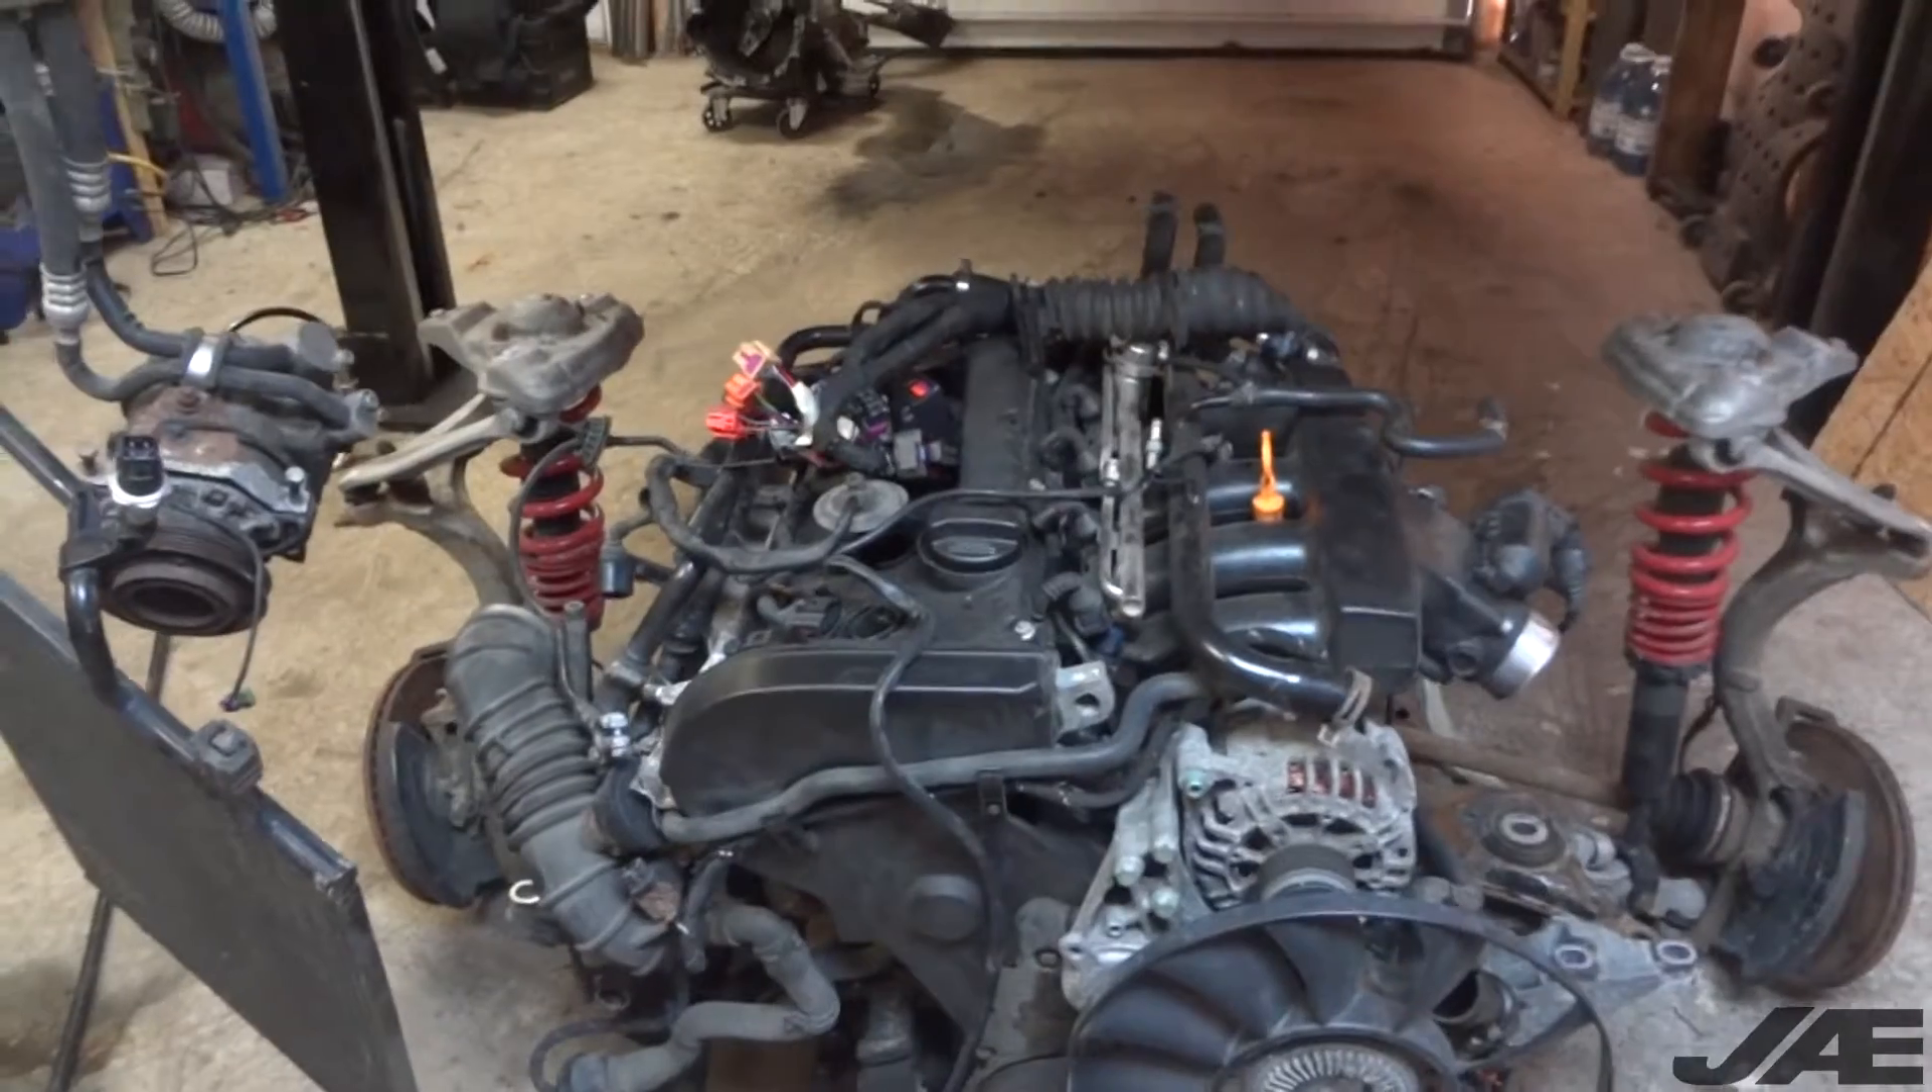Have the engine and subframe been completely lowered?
Yes.